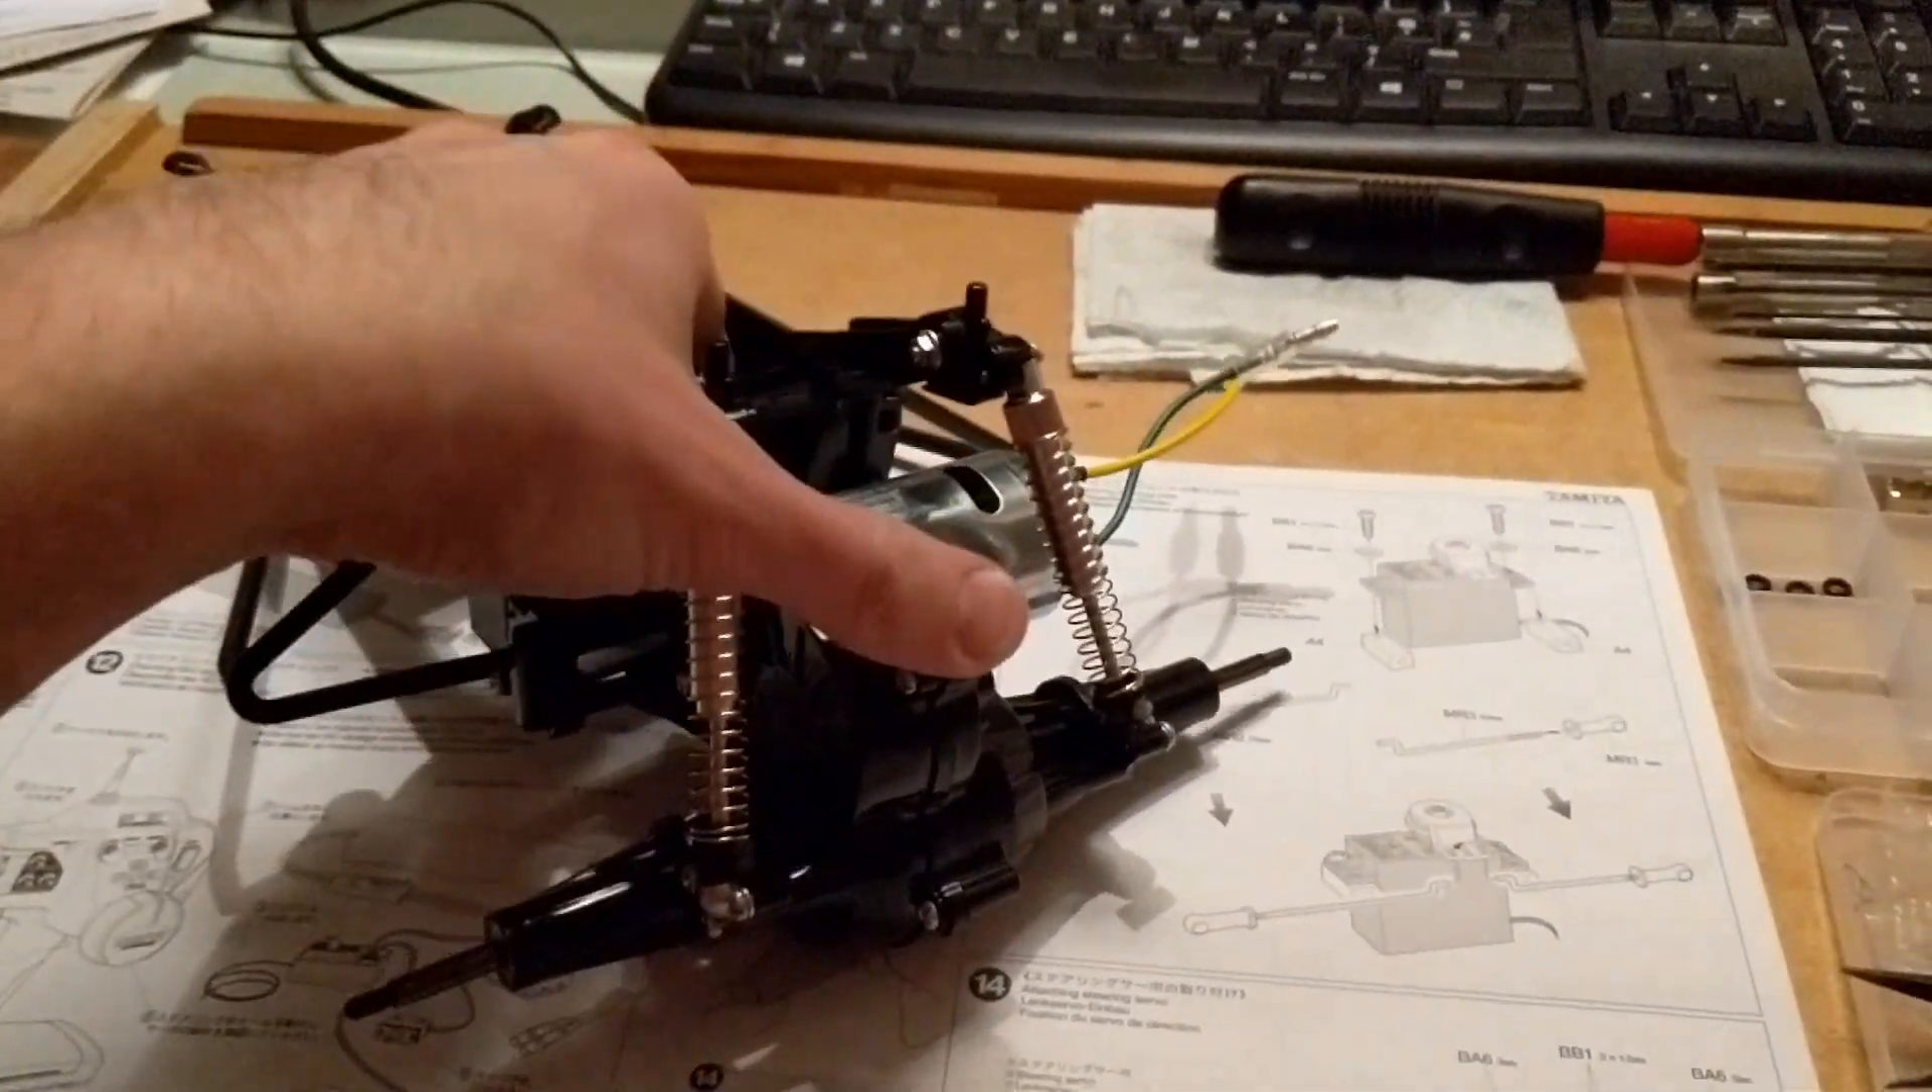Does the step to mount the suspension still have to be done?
No.